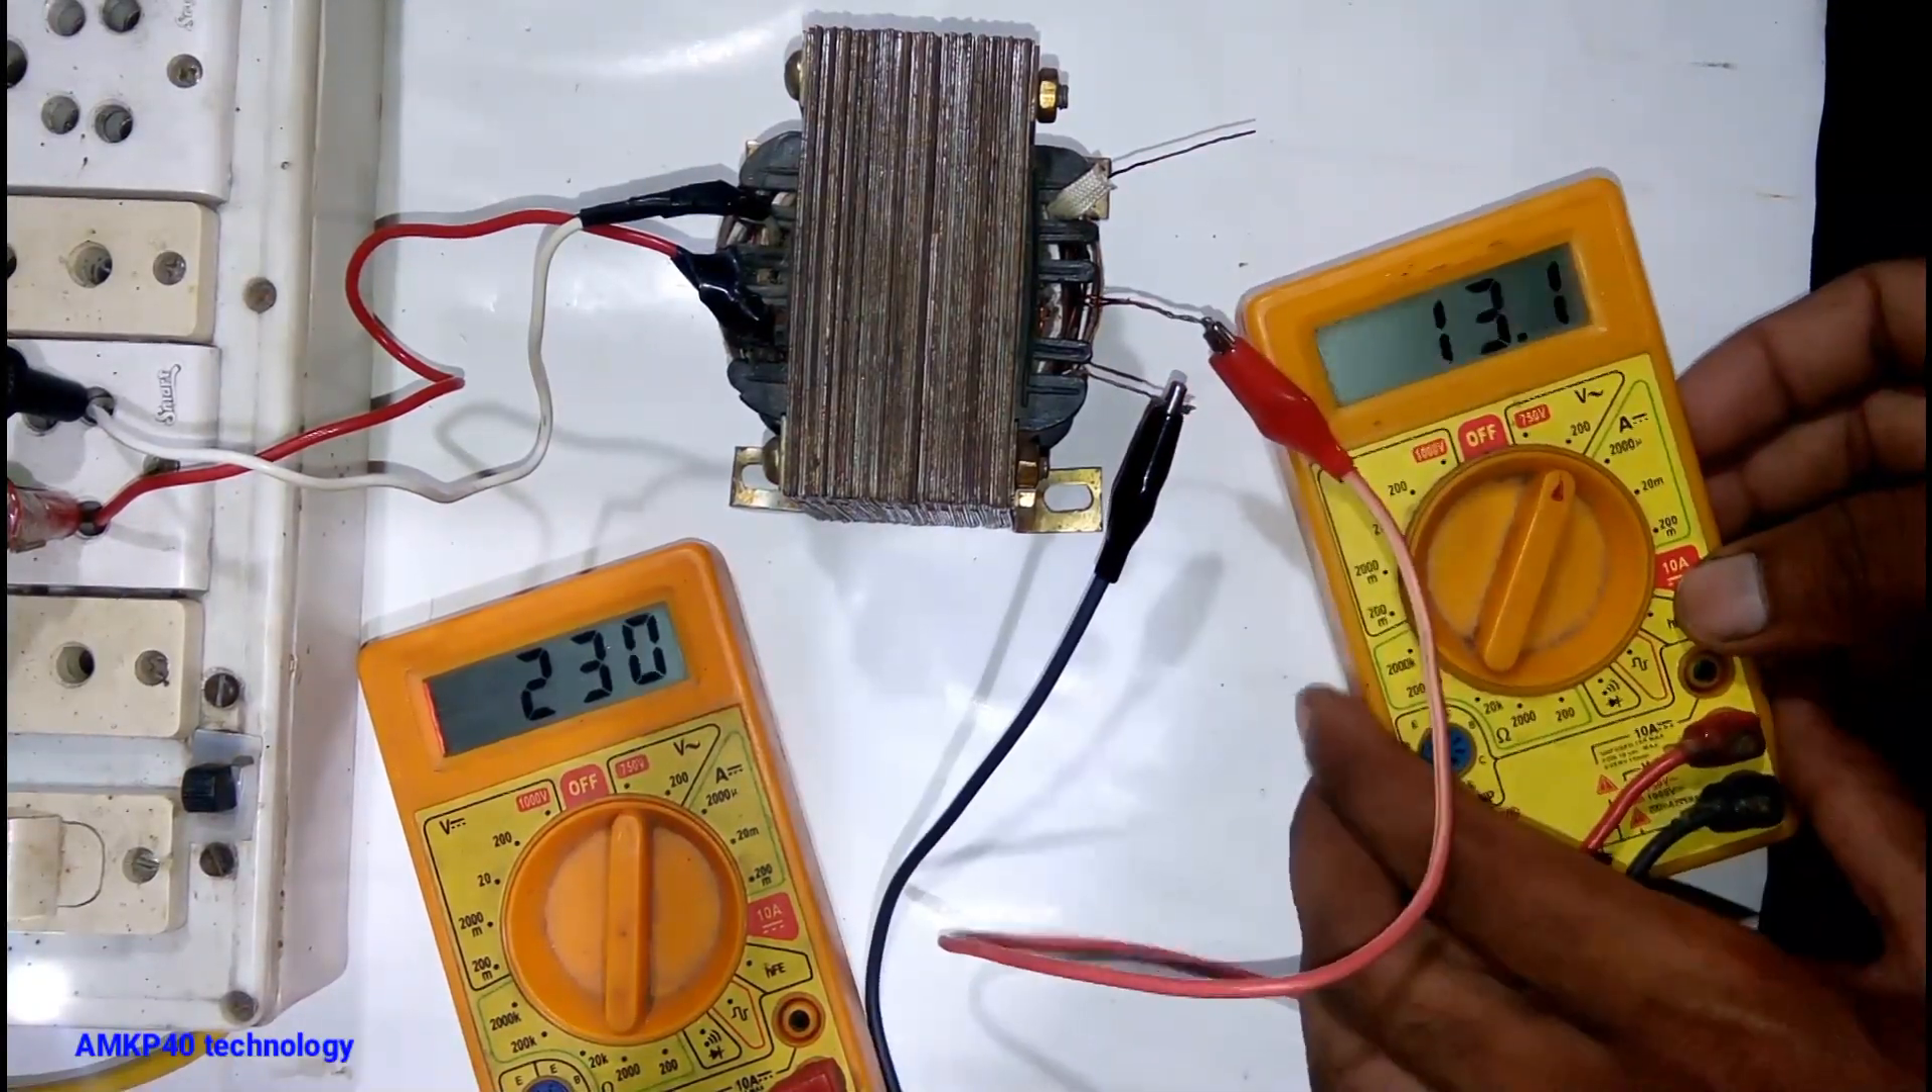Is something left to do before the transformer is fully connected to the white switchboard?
No.